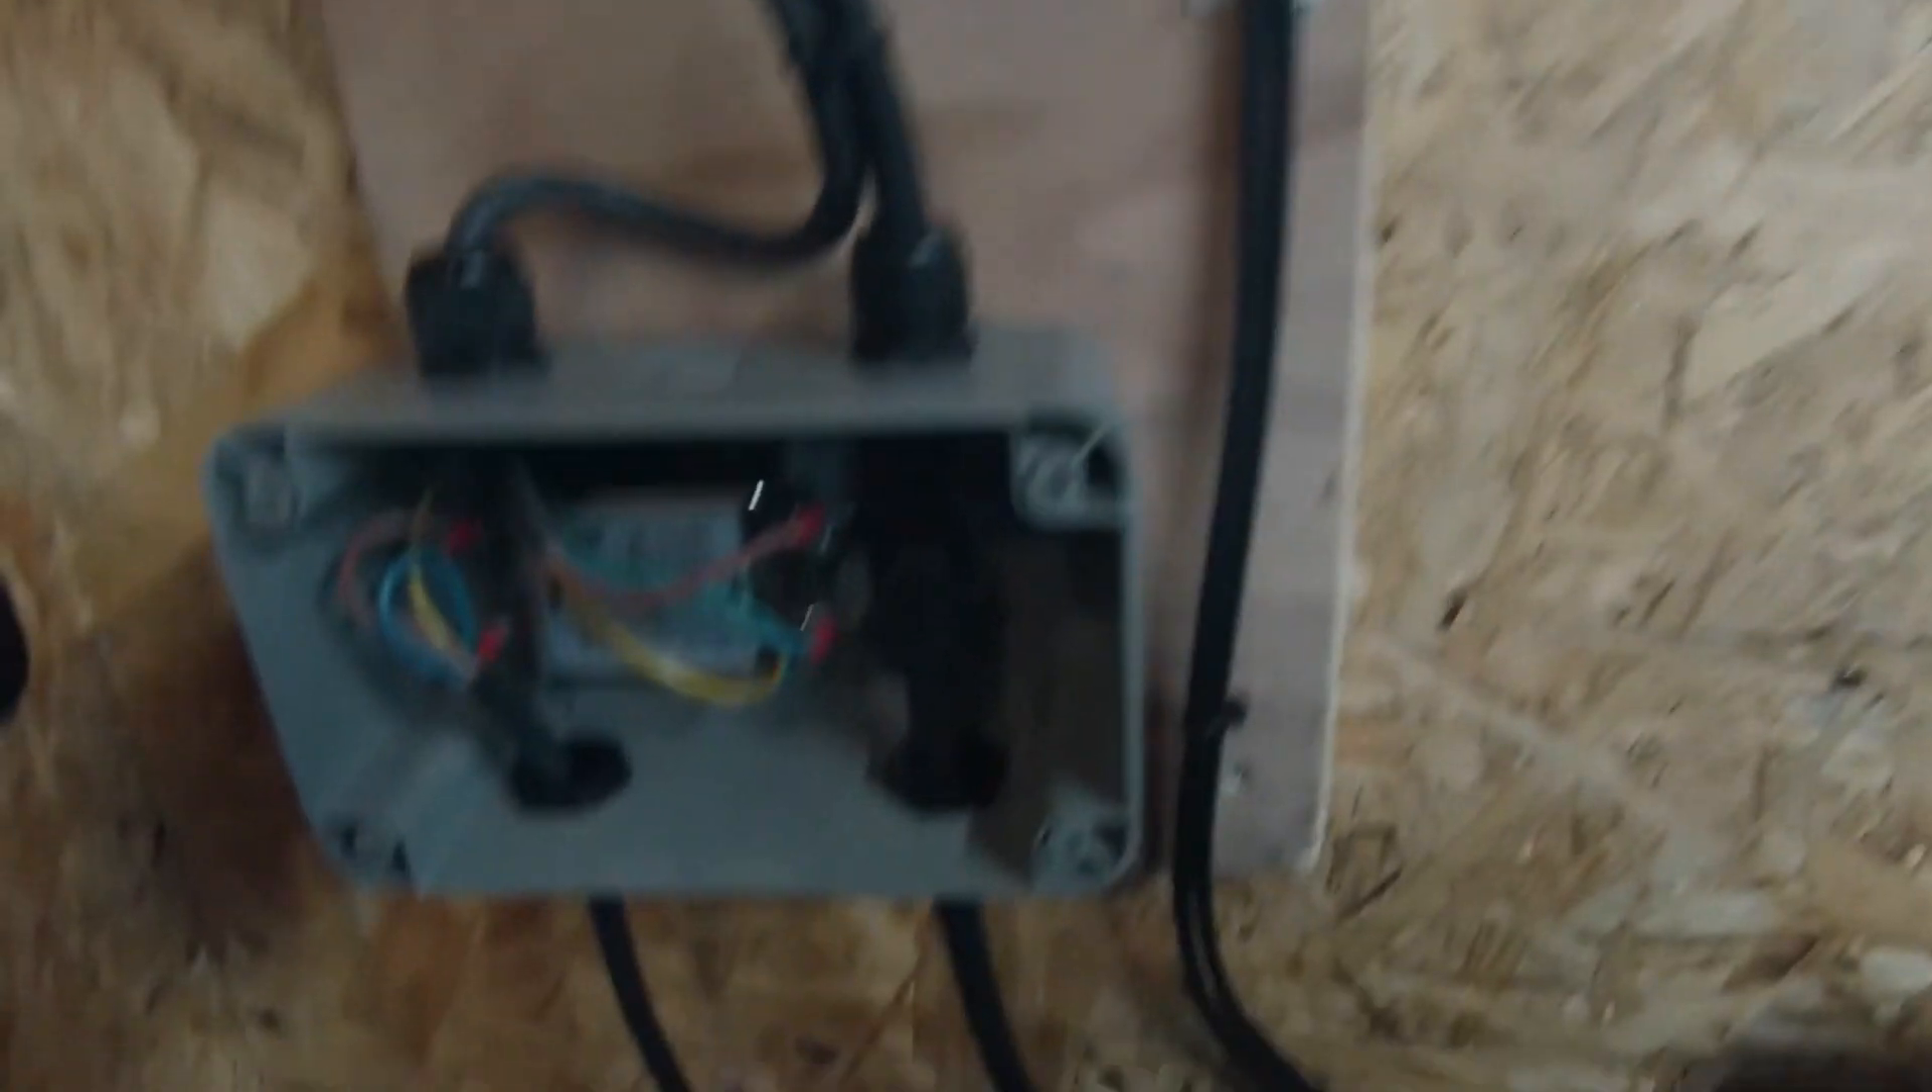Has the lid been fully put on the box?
No.